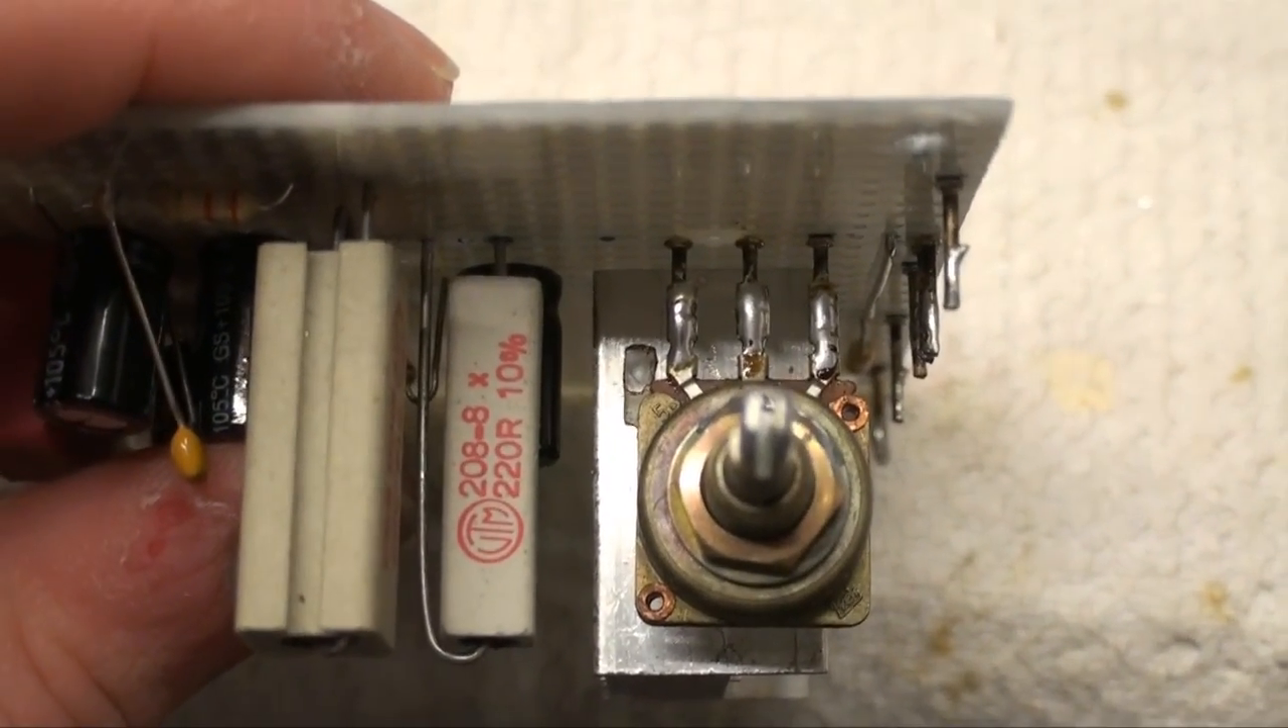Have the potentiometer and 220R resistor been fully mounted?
Yes.